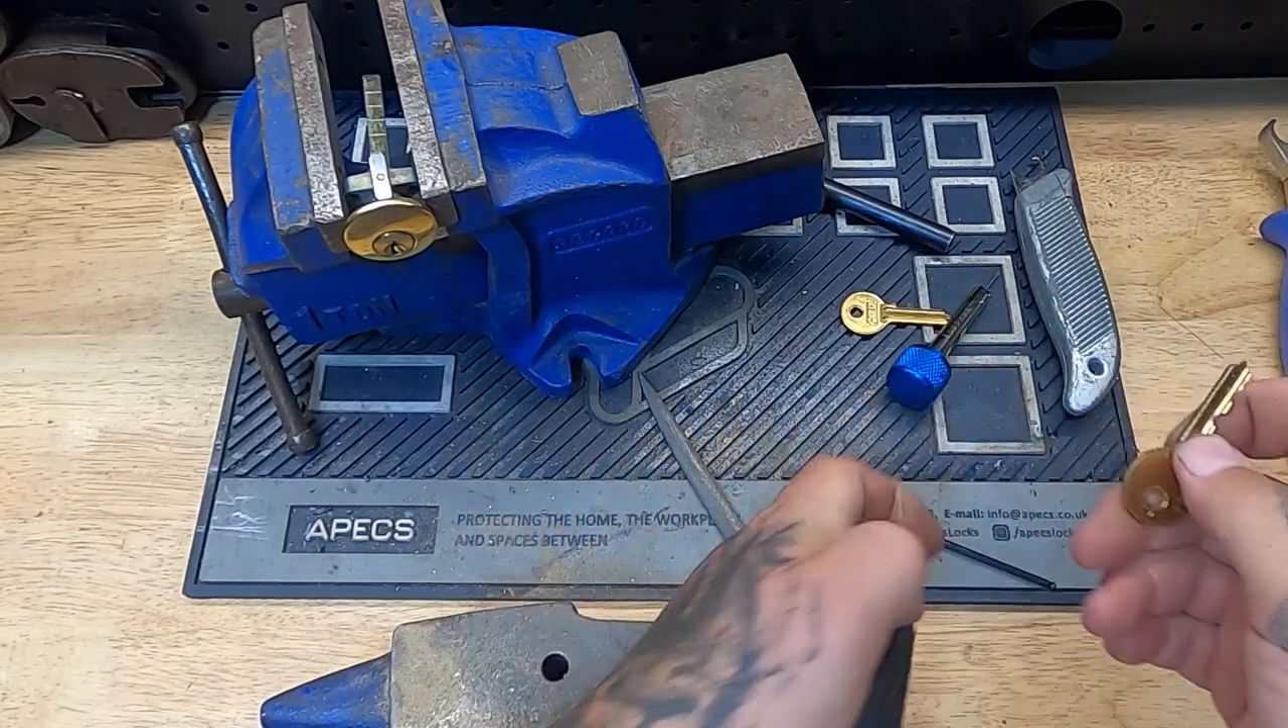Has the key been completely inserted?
No.